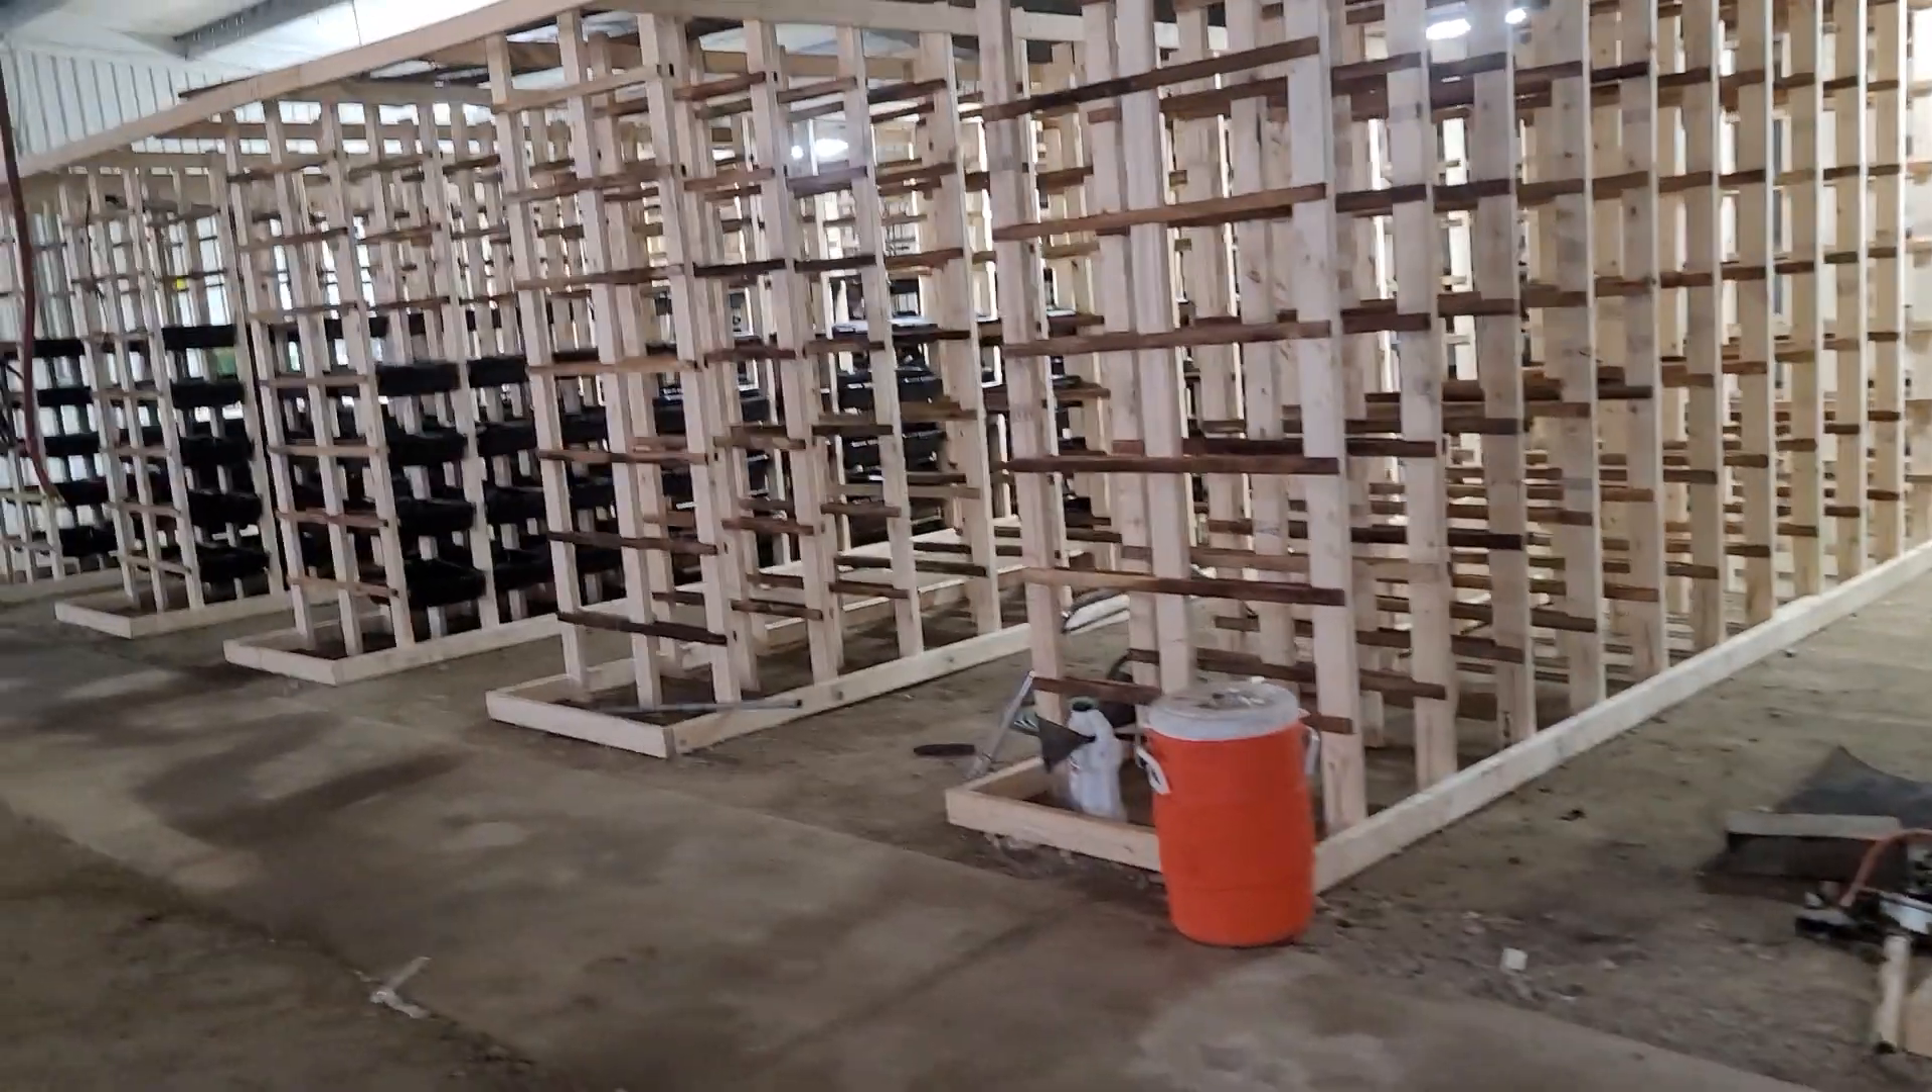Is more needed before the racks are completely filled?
Yes.